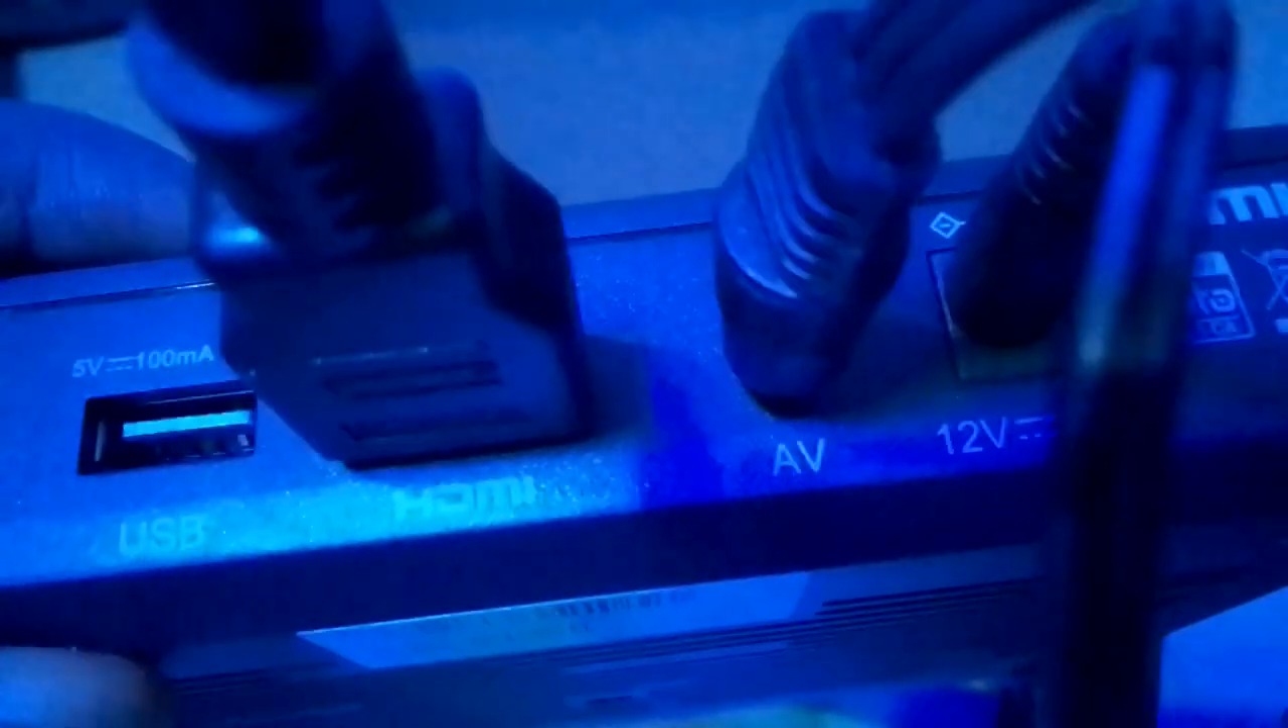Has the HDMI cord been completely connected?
Yes.